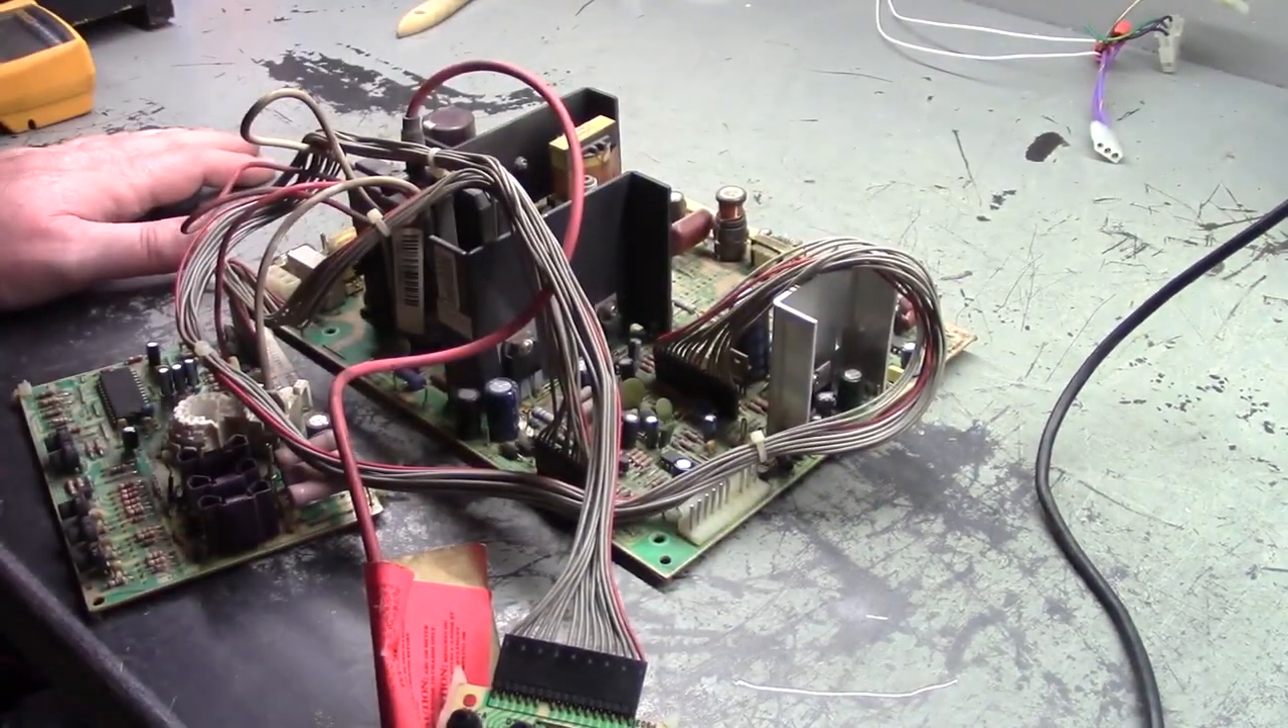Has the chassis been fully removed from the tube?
Yes.